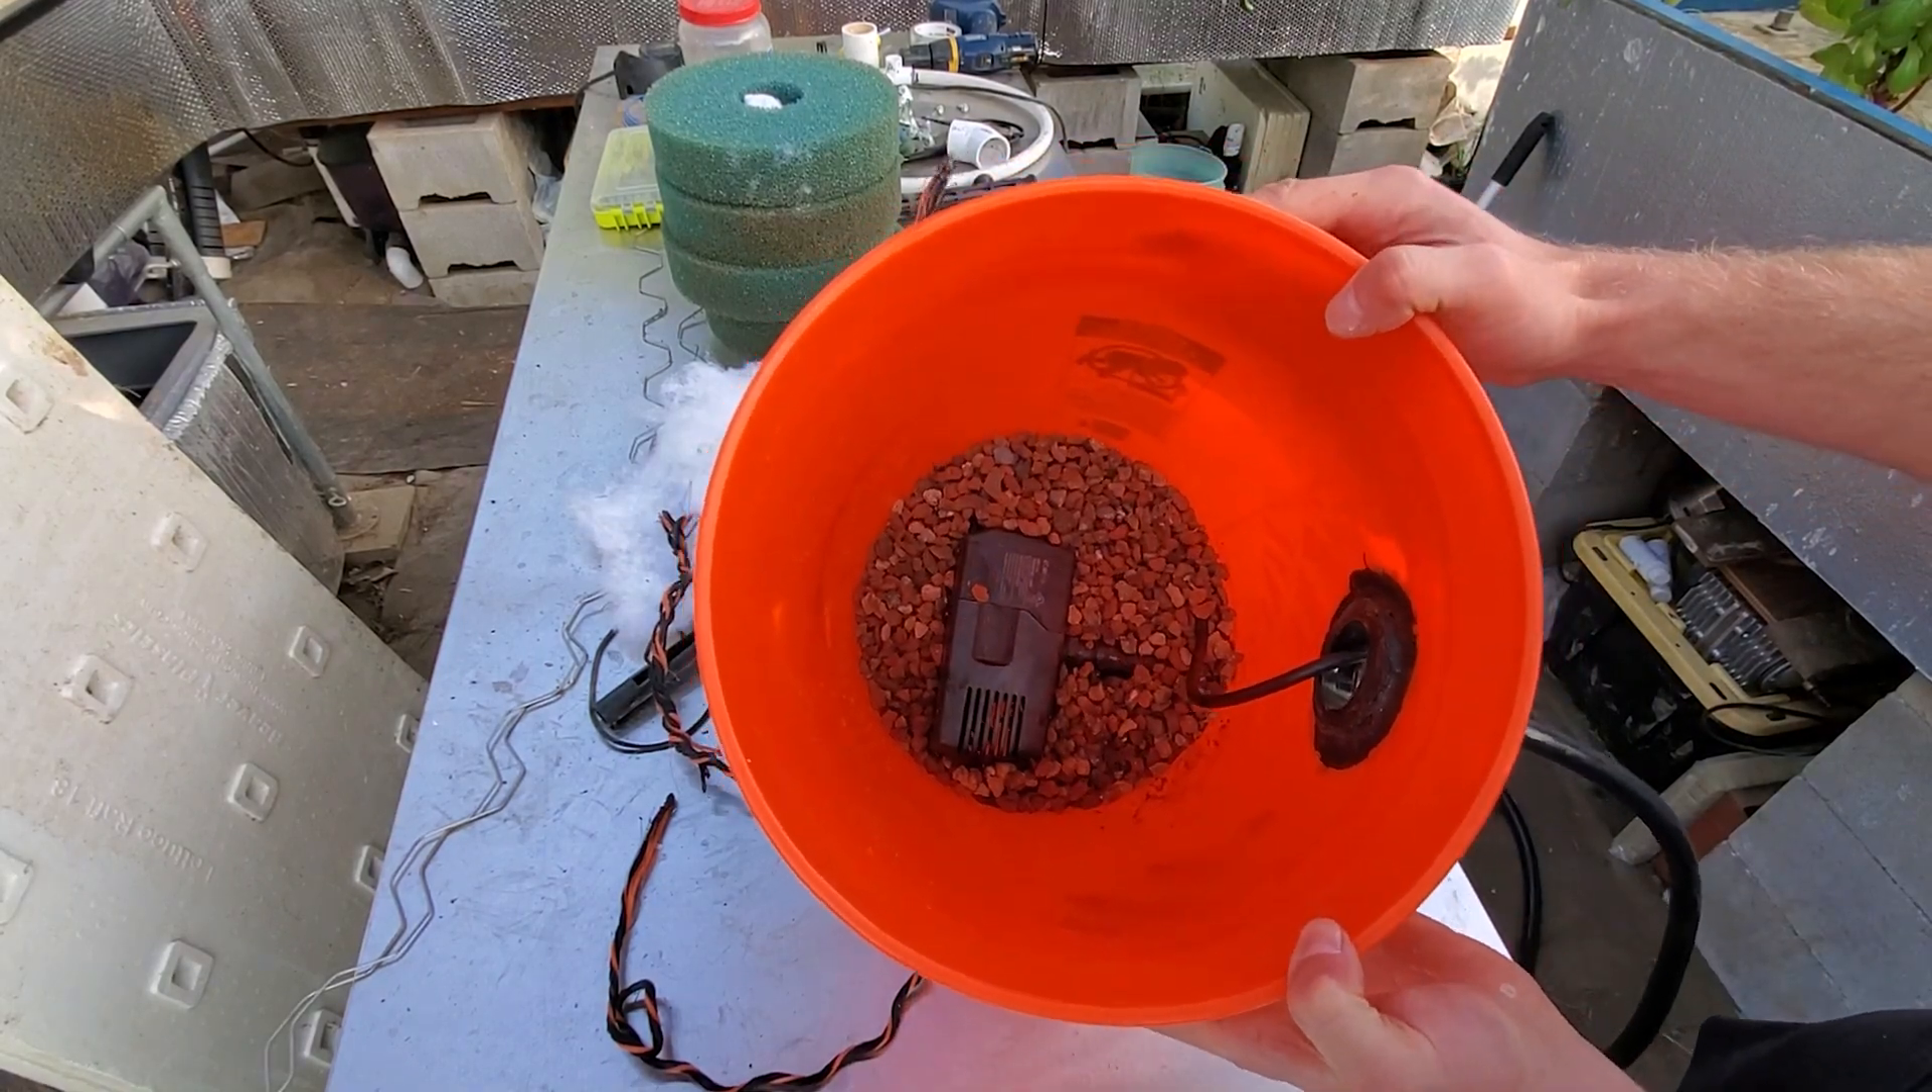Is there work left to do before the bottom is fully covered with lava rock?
No.